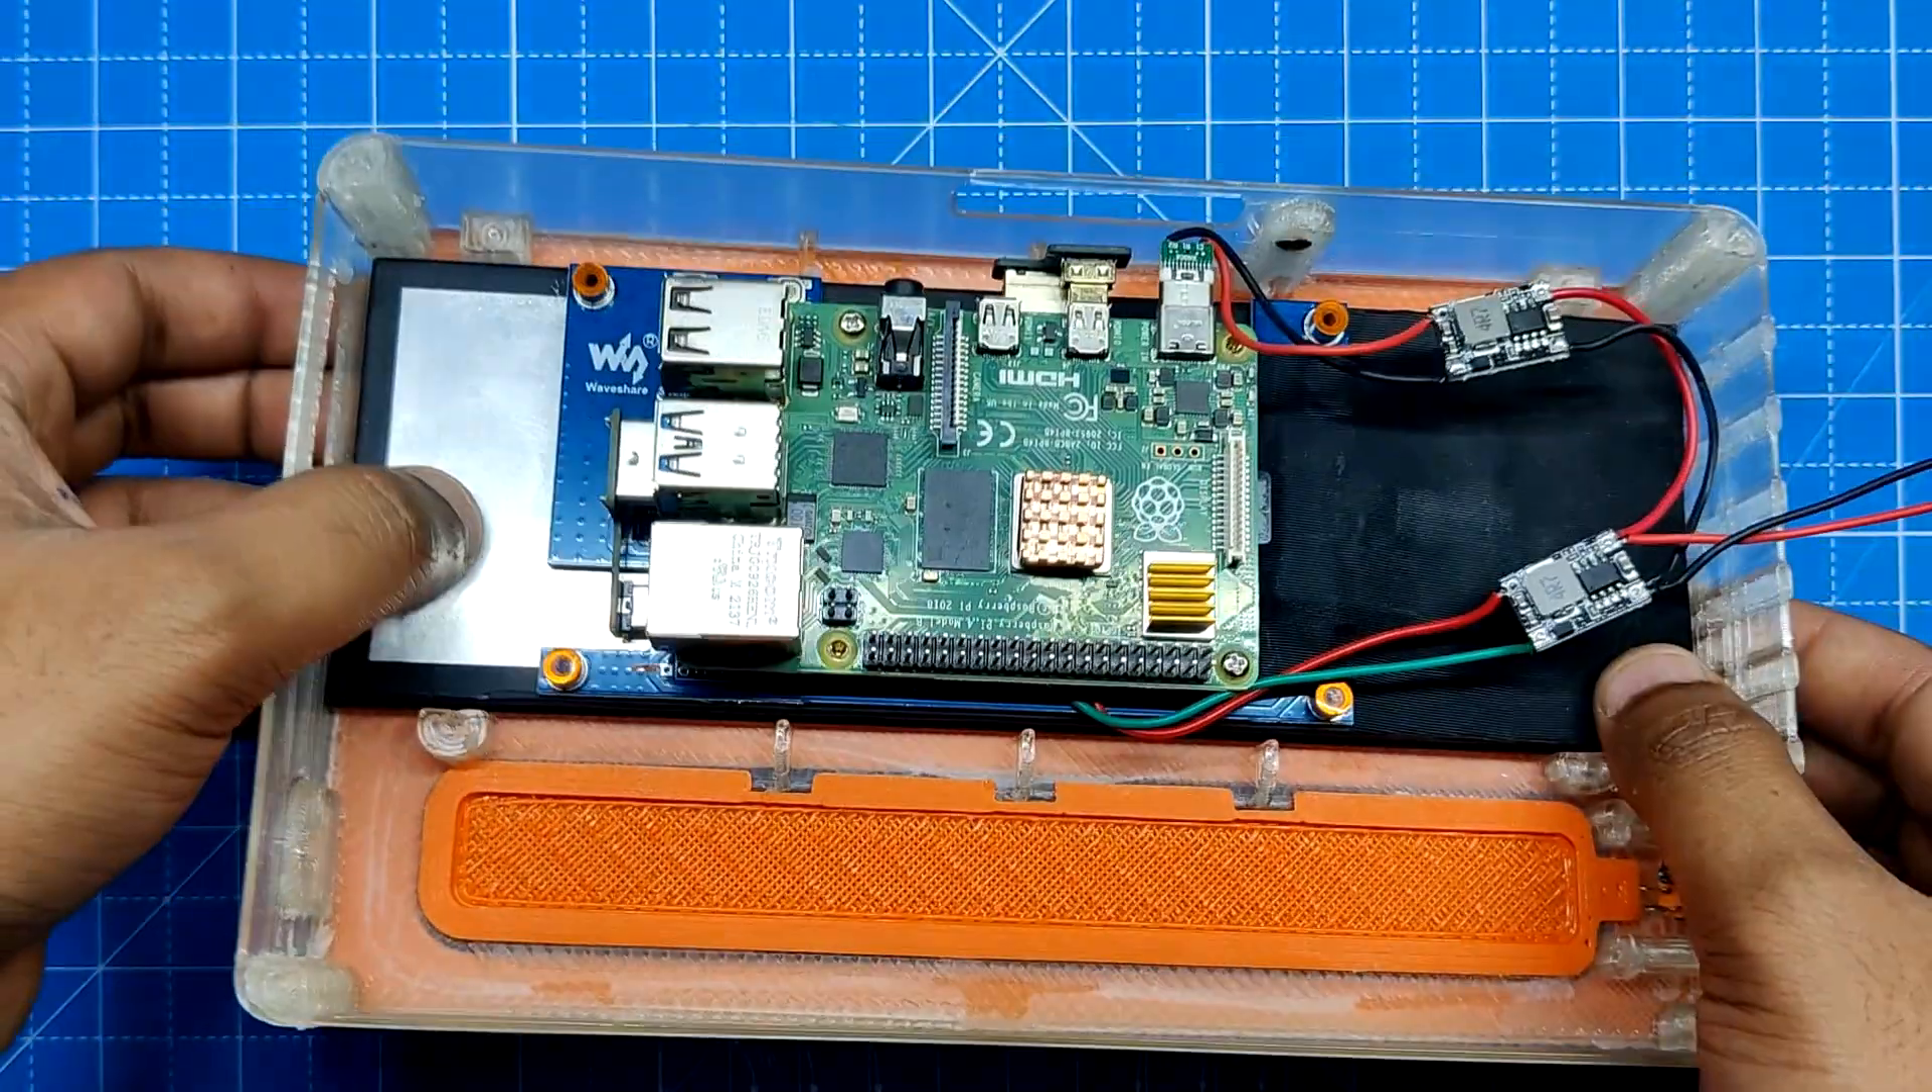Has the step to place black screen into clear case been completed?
Yes.